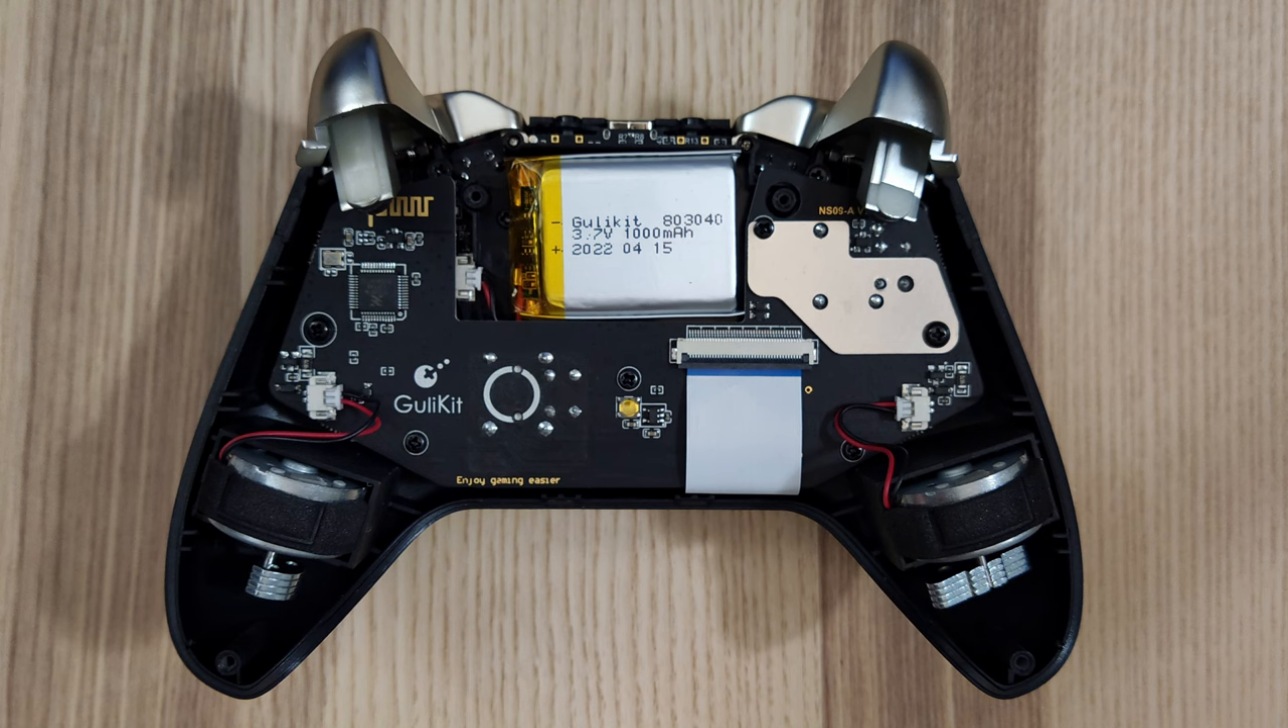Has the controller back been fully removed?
Yes.